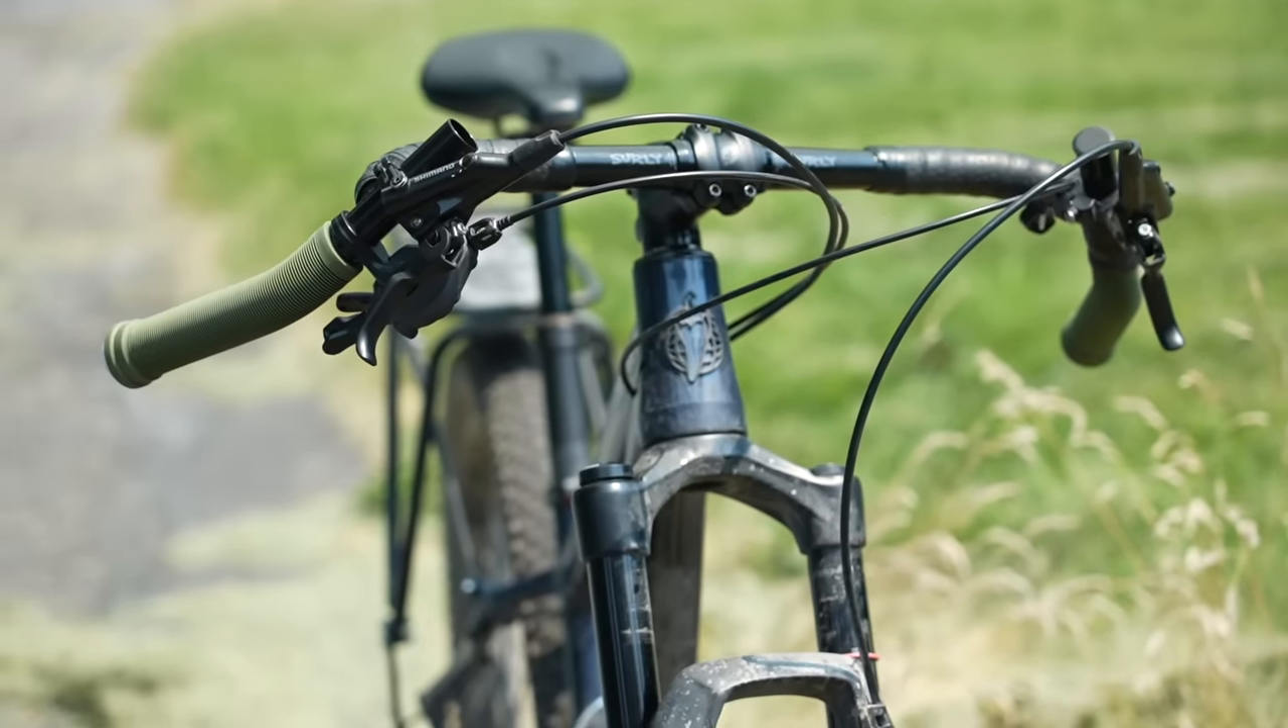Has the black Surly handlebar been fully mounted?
Yes.